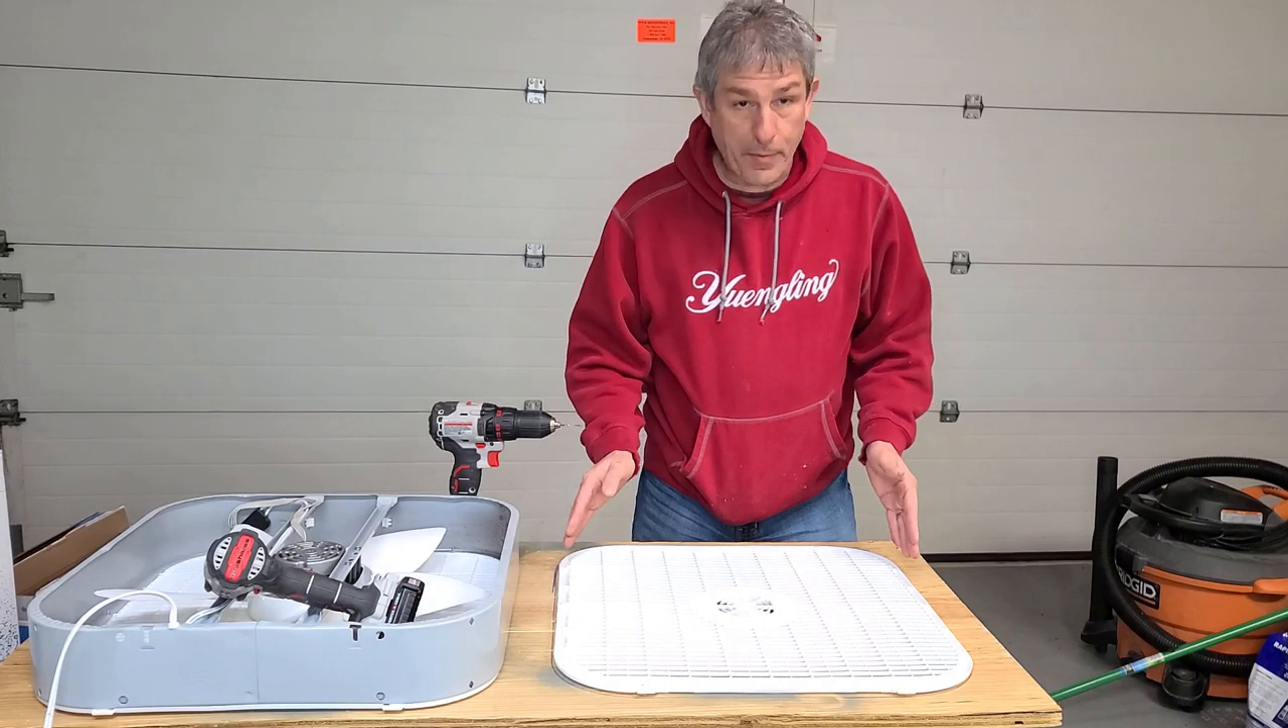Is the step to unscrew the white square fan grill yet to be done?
No.